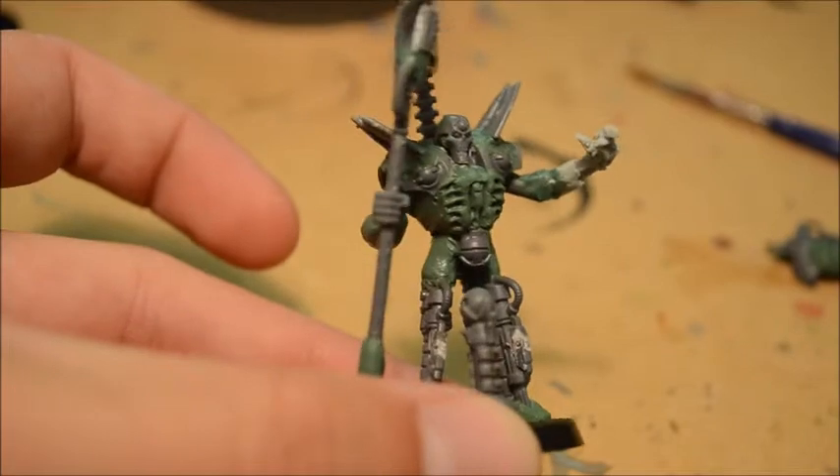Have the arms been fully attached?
Yes.